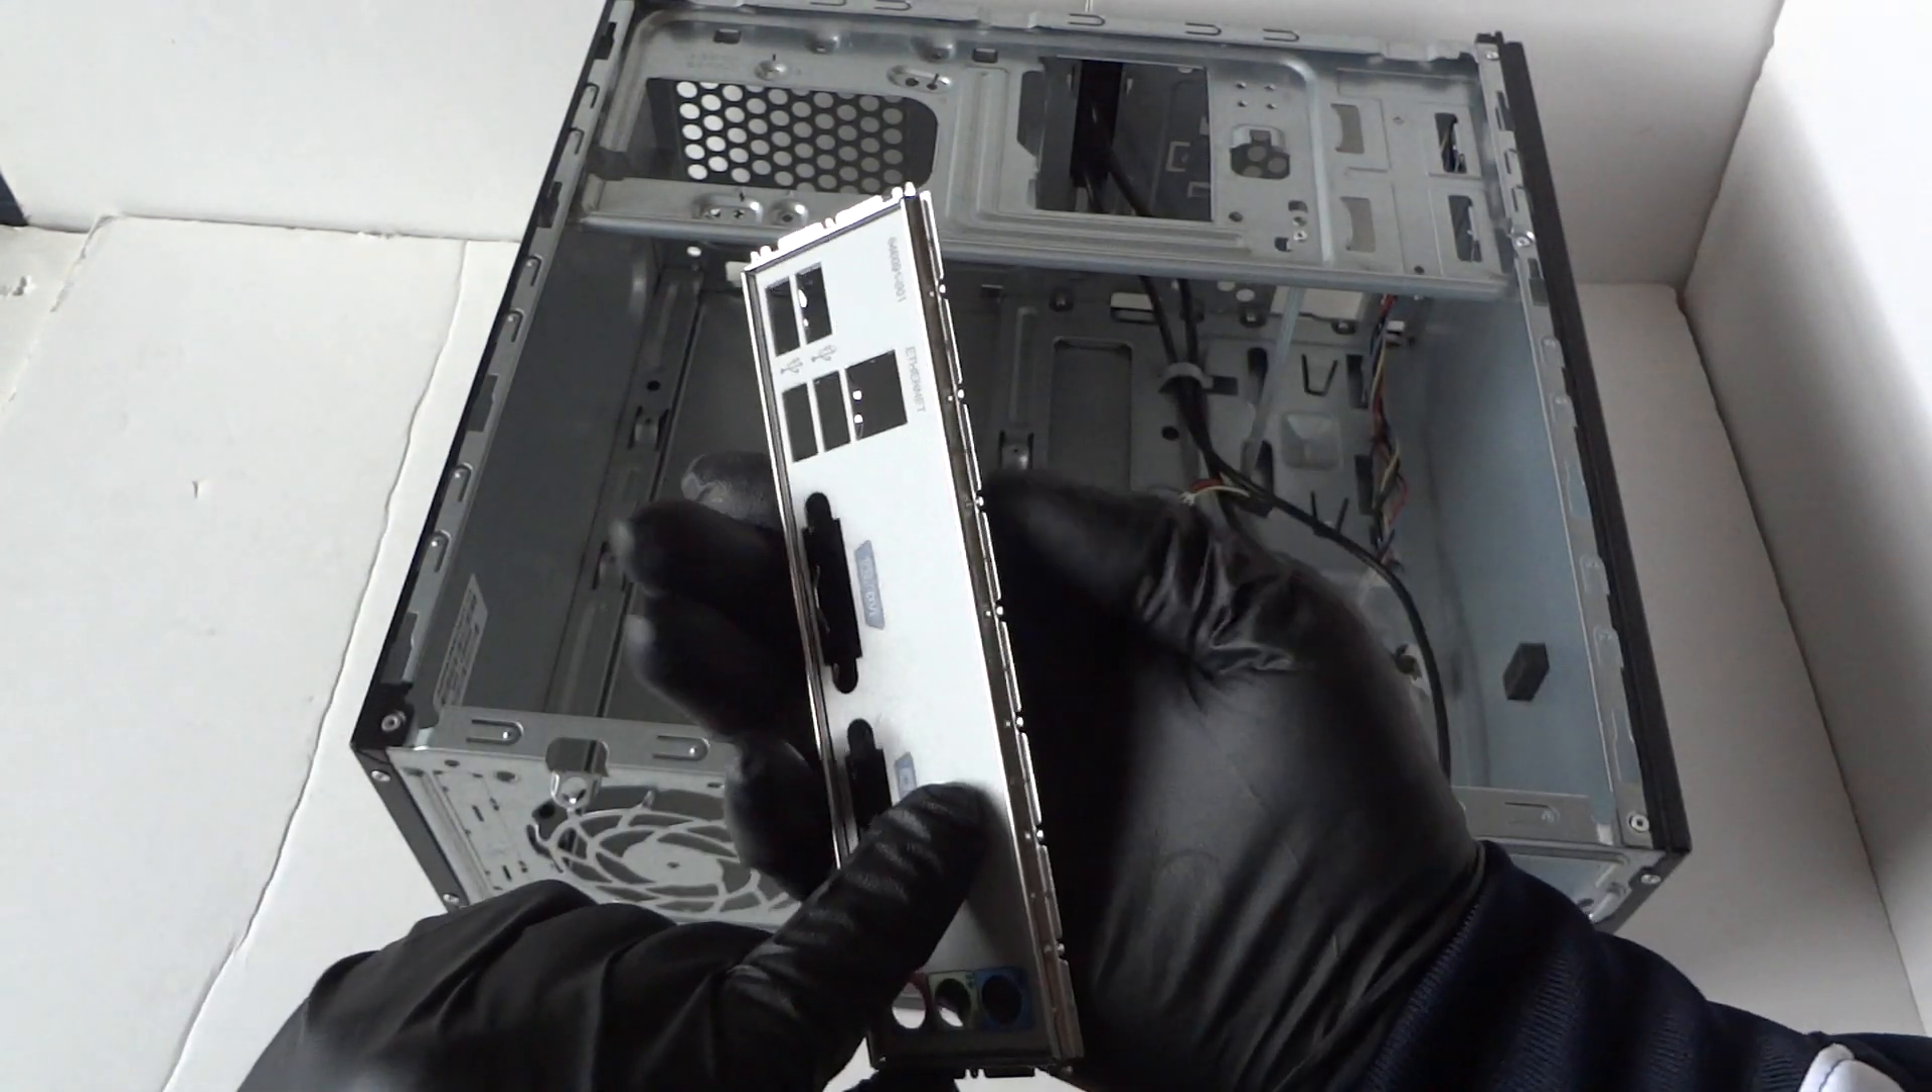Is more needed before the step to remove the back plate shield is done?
No.